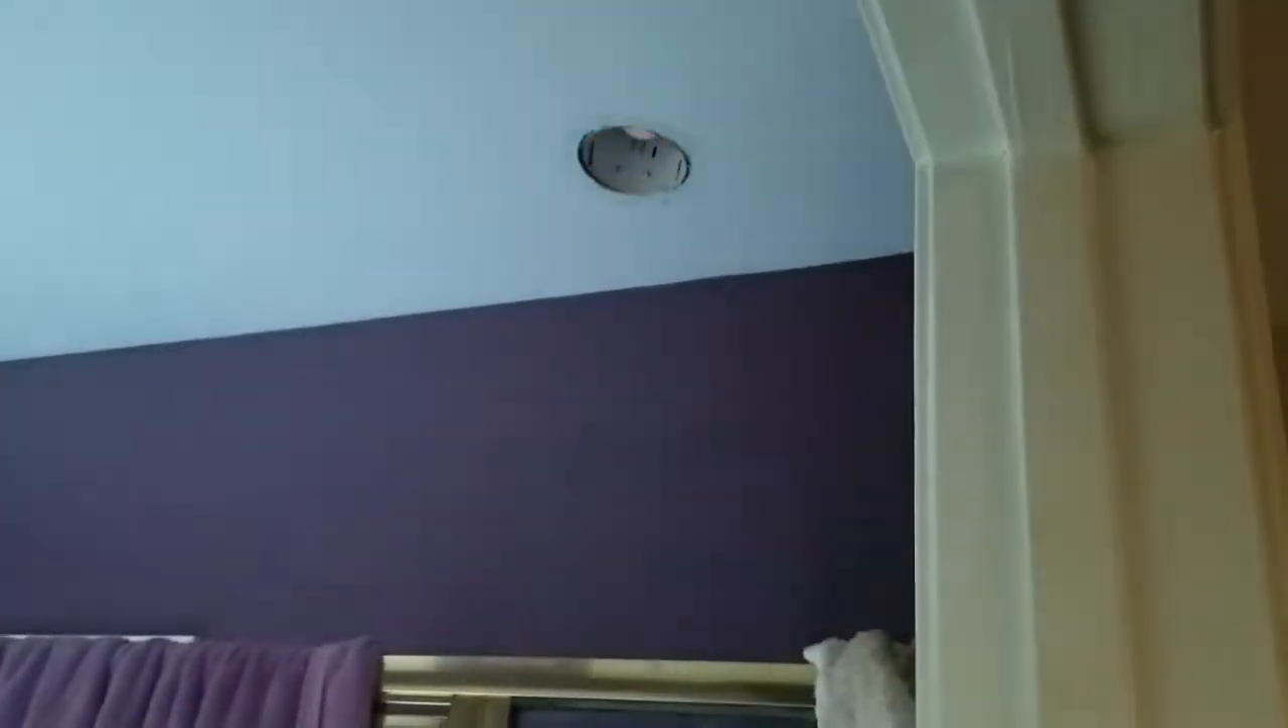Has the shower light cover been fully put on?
No.